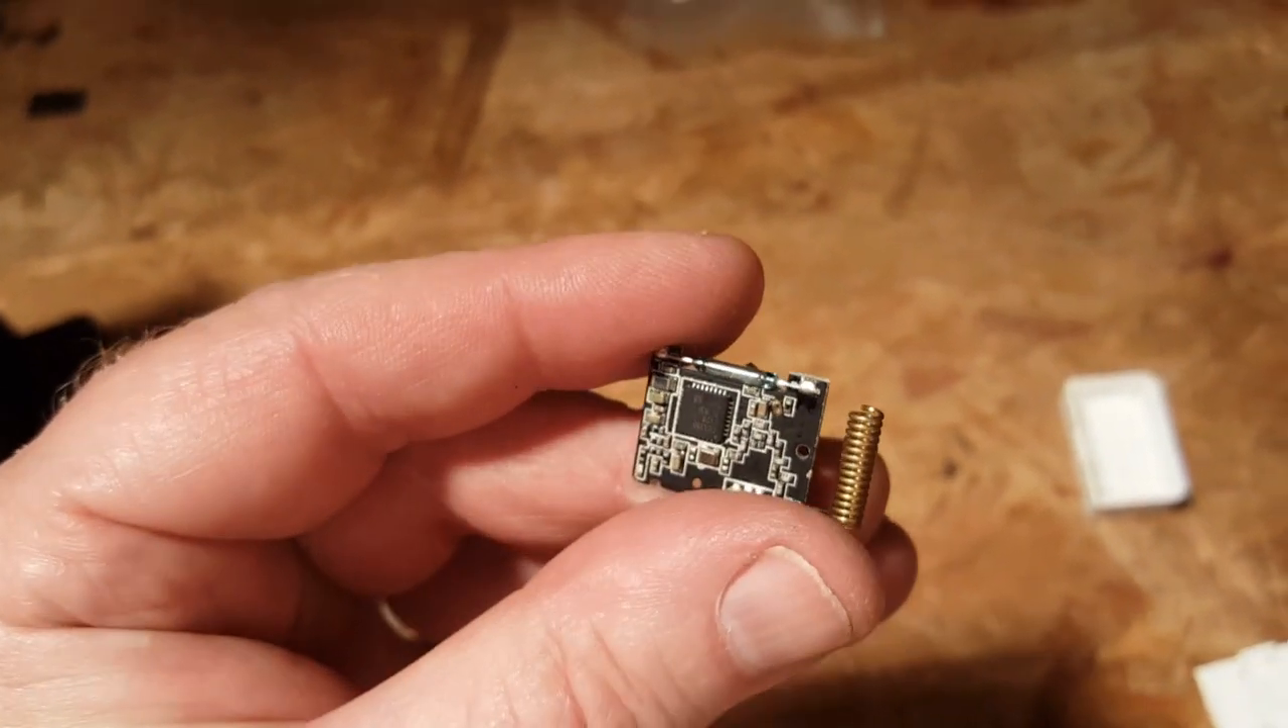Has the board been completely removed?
Yes.